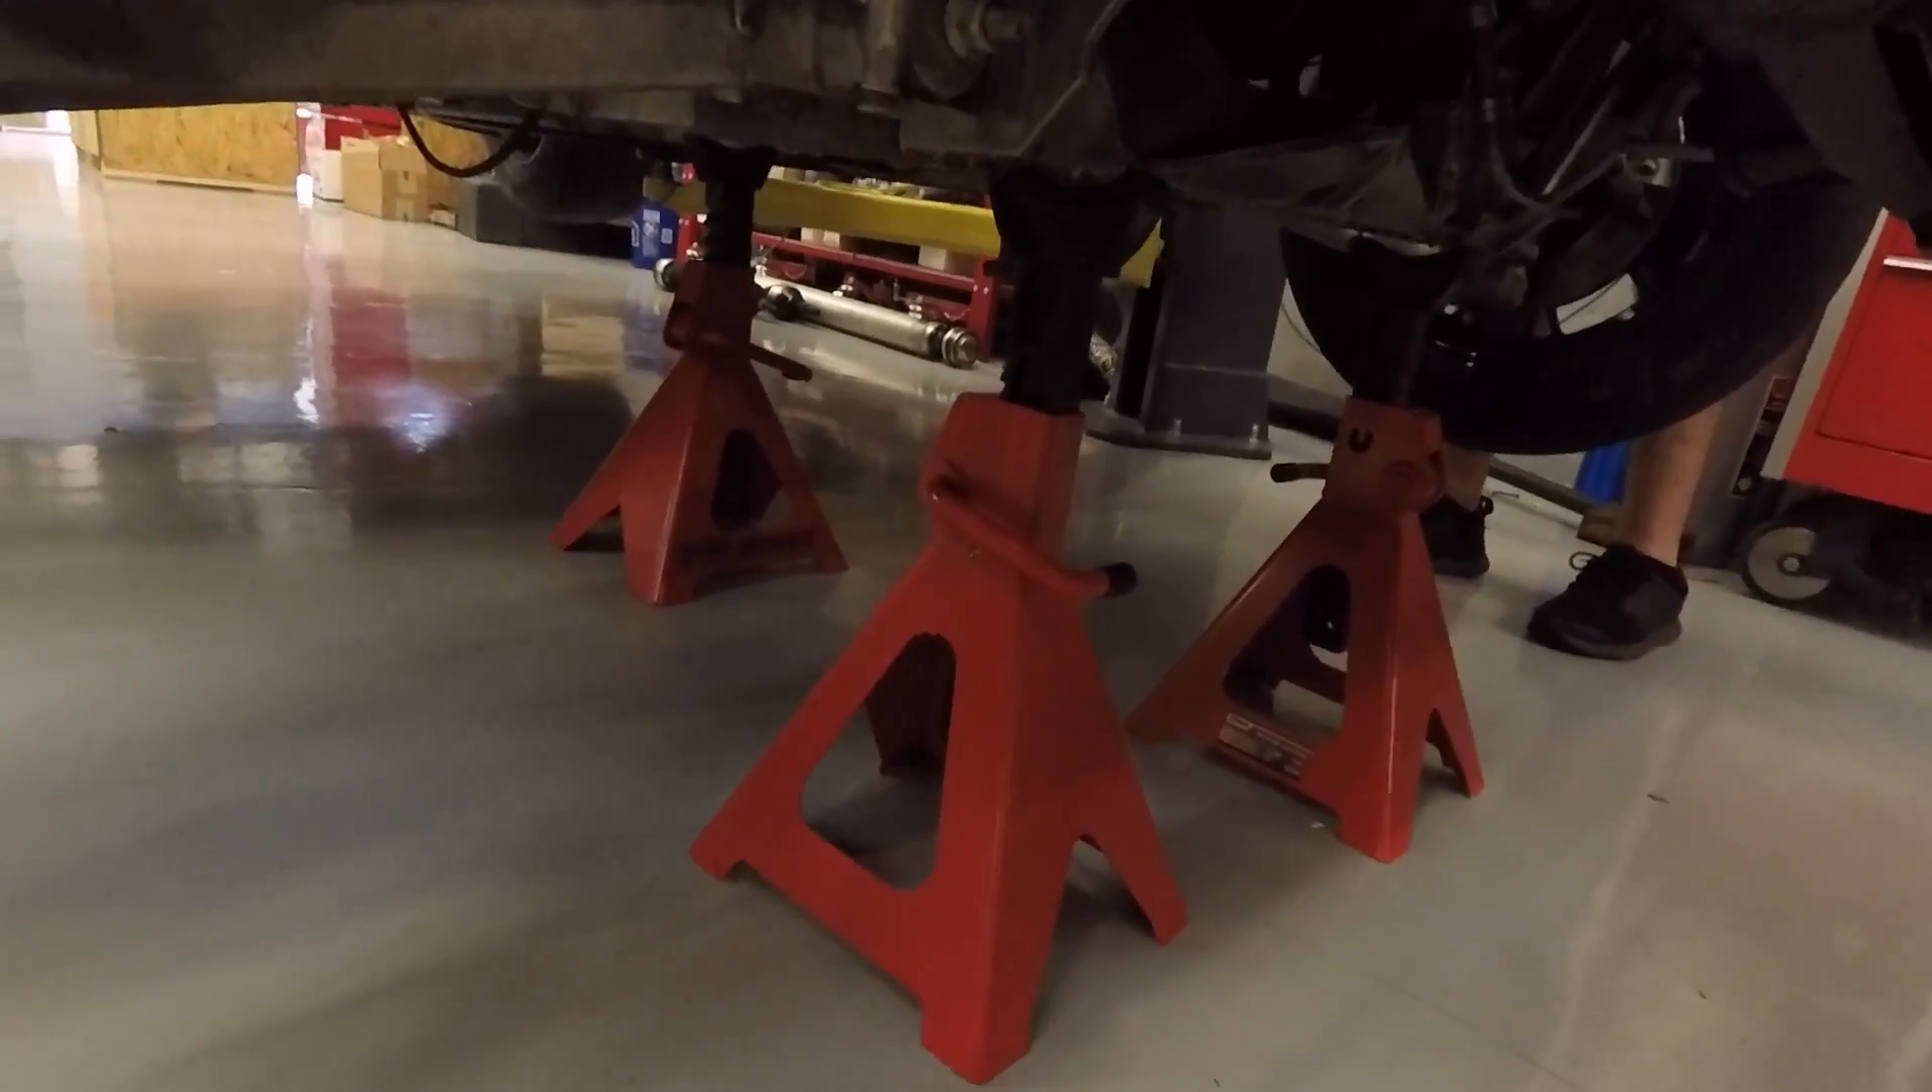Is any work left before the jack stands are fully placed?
No.